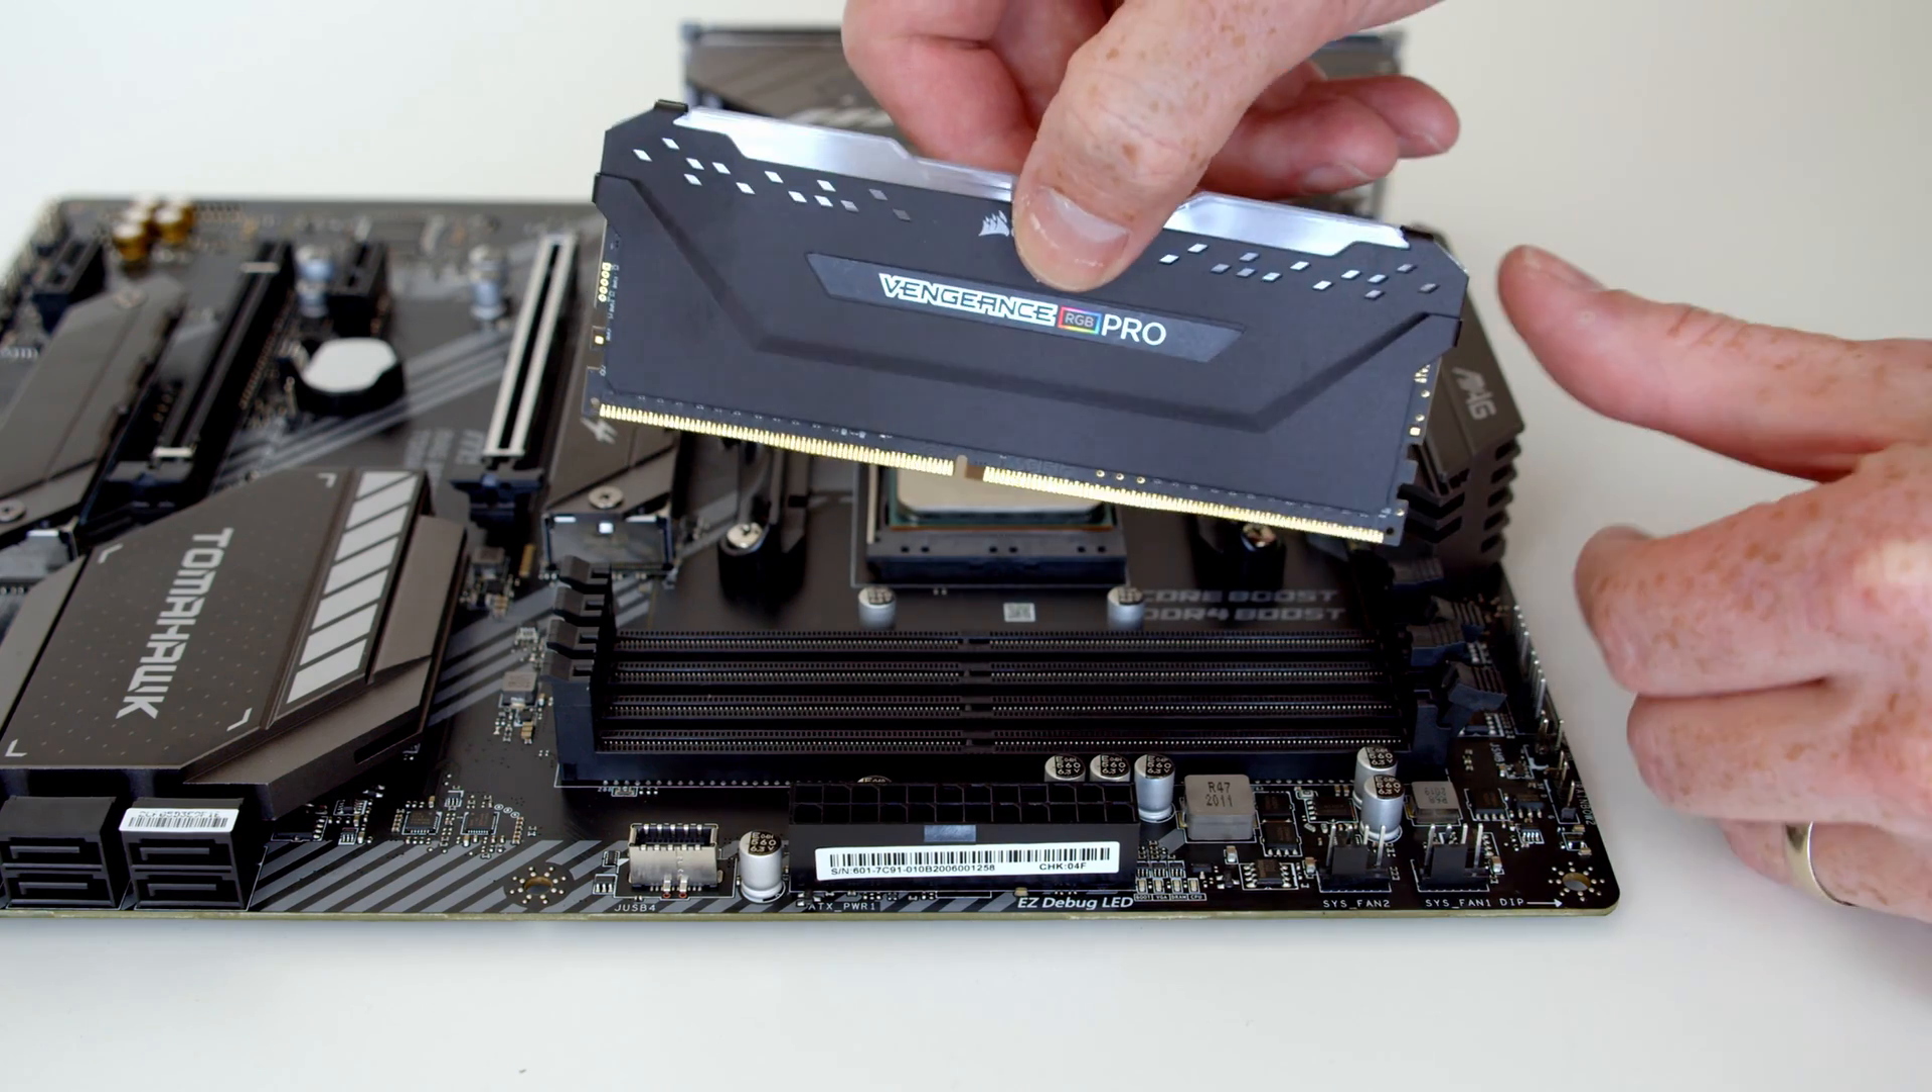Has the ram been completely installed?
No.